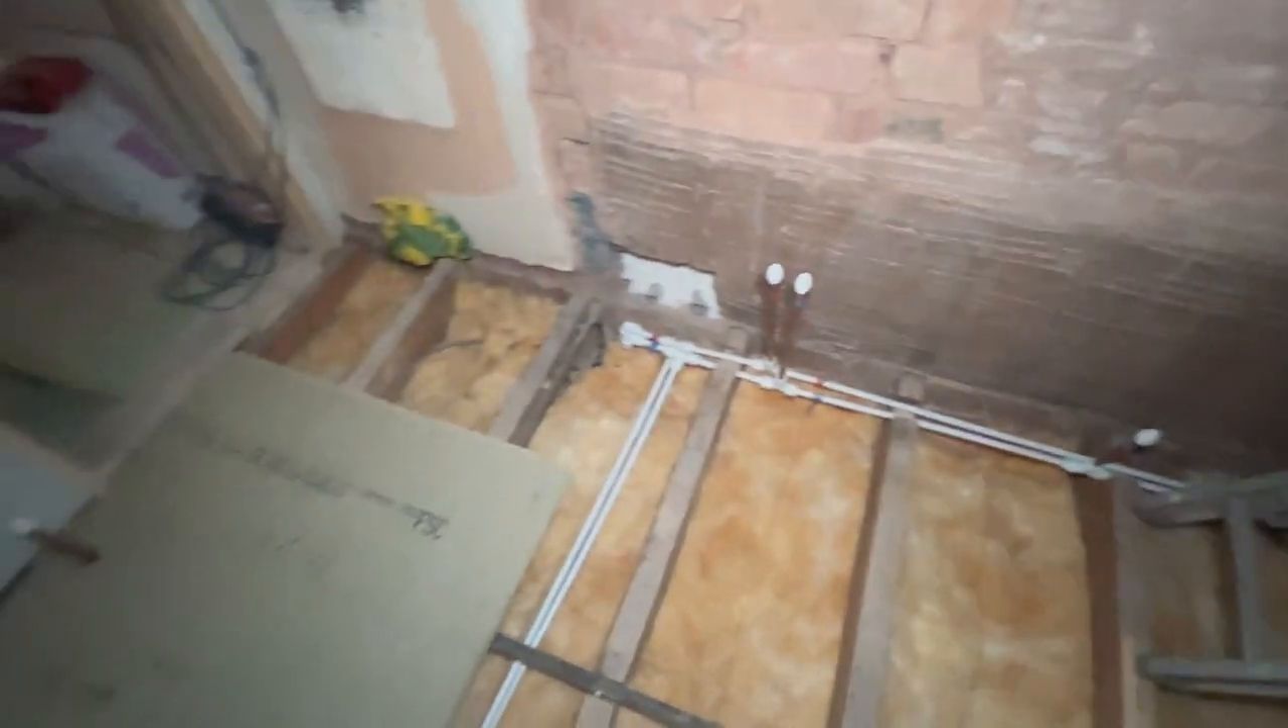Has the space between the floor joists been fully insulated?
Yes.